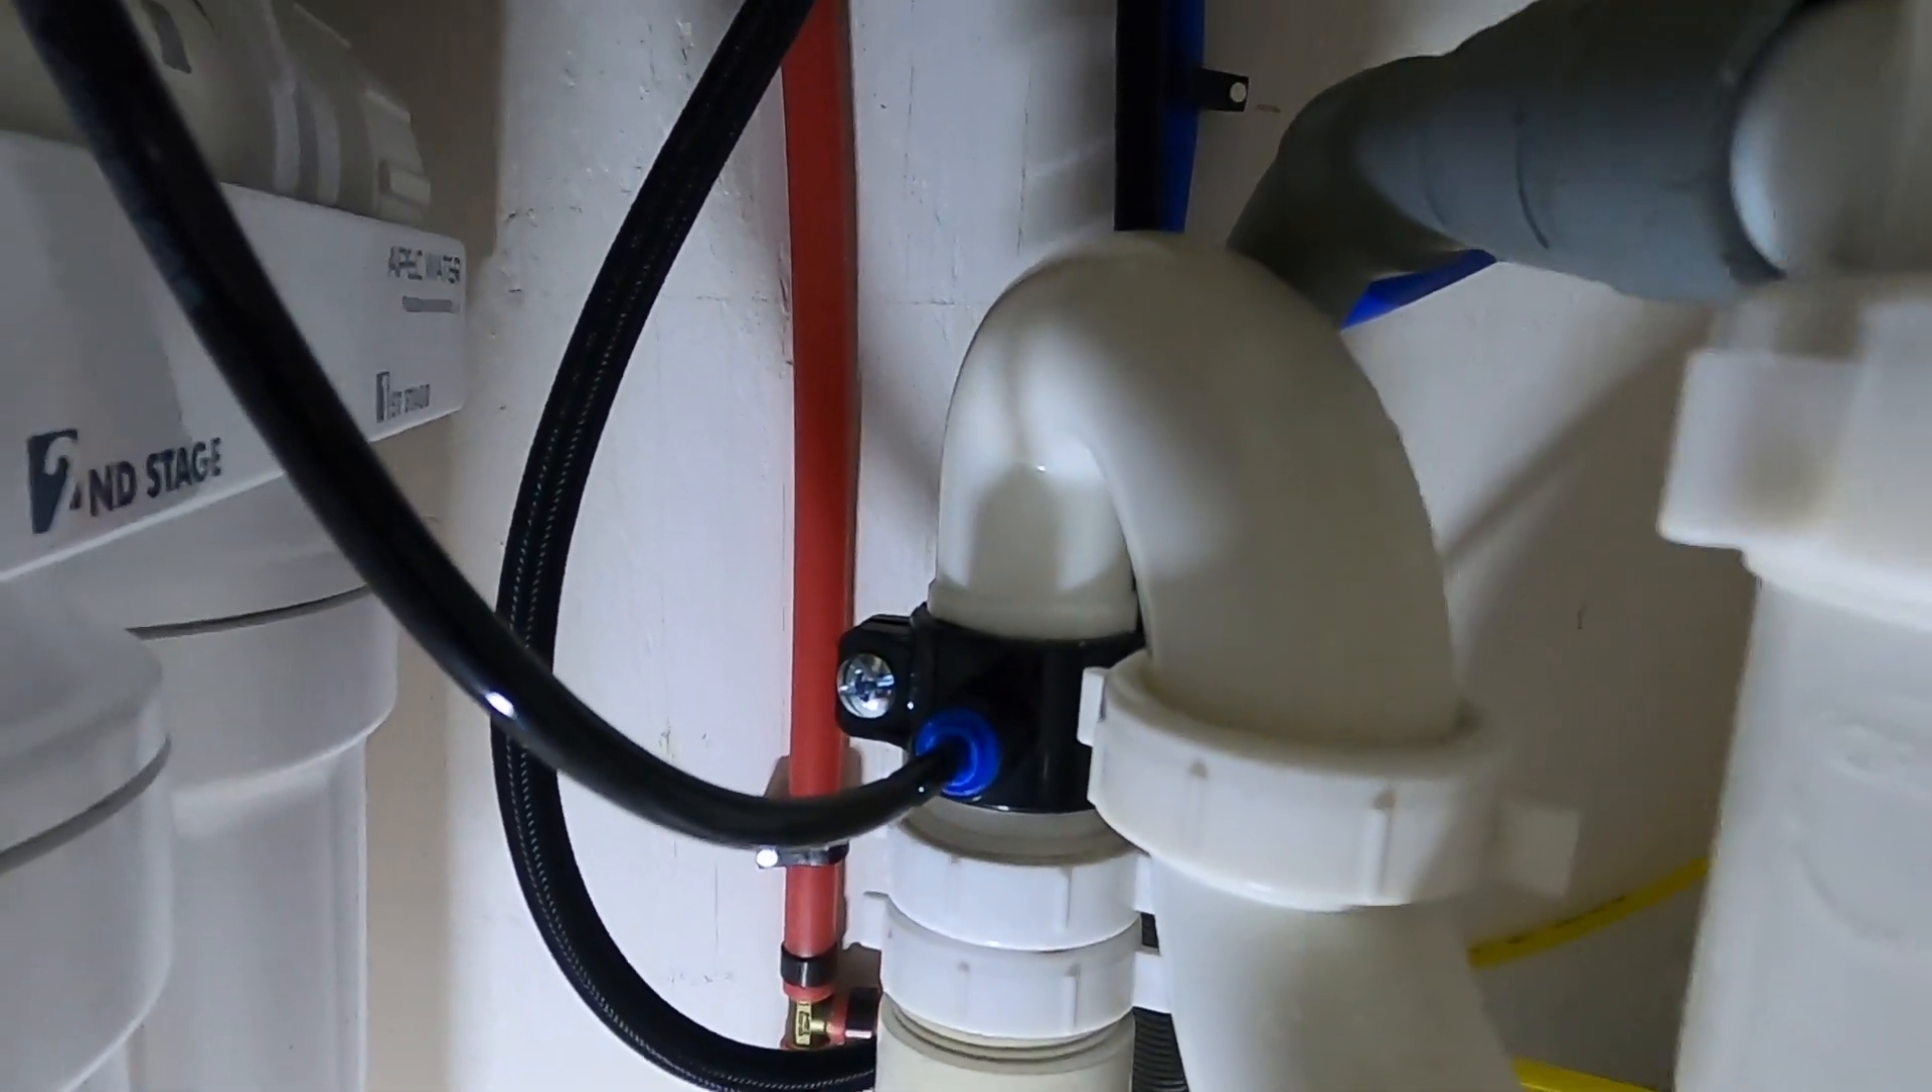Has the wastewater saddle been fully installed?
Yes.